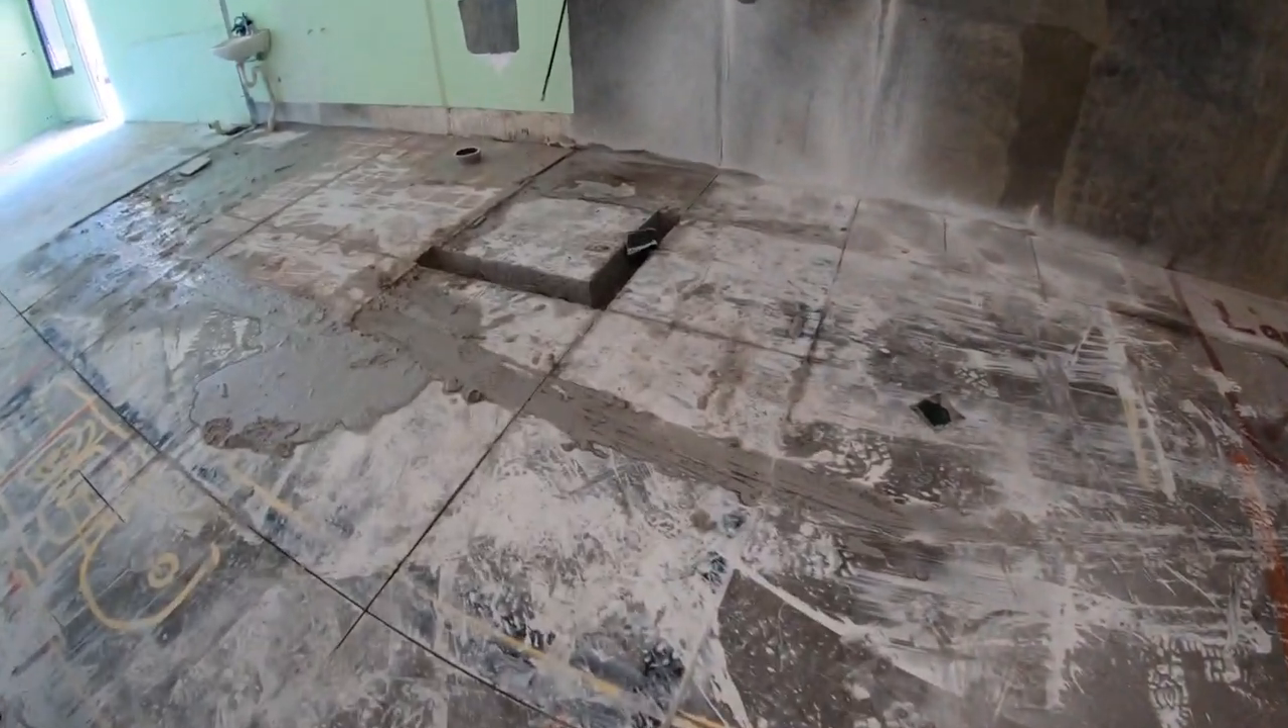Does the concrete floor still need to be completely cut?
No.